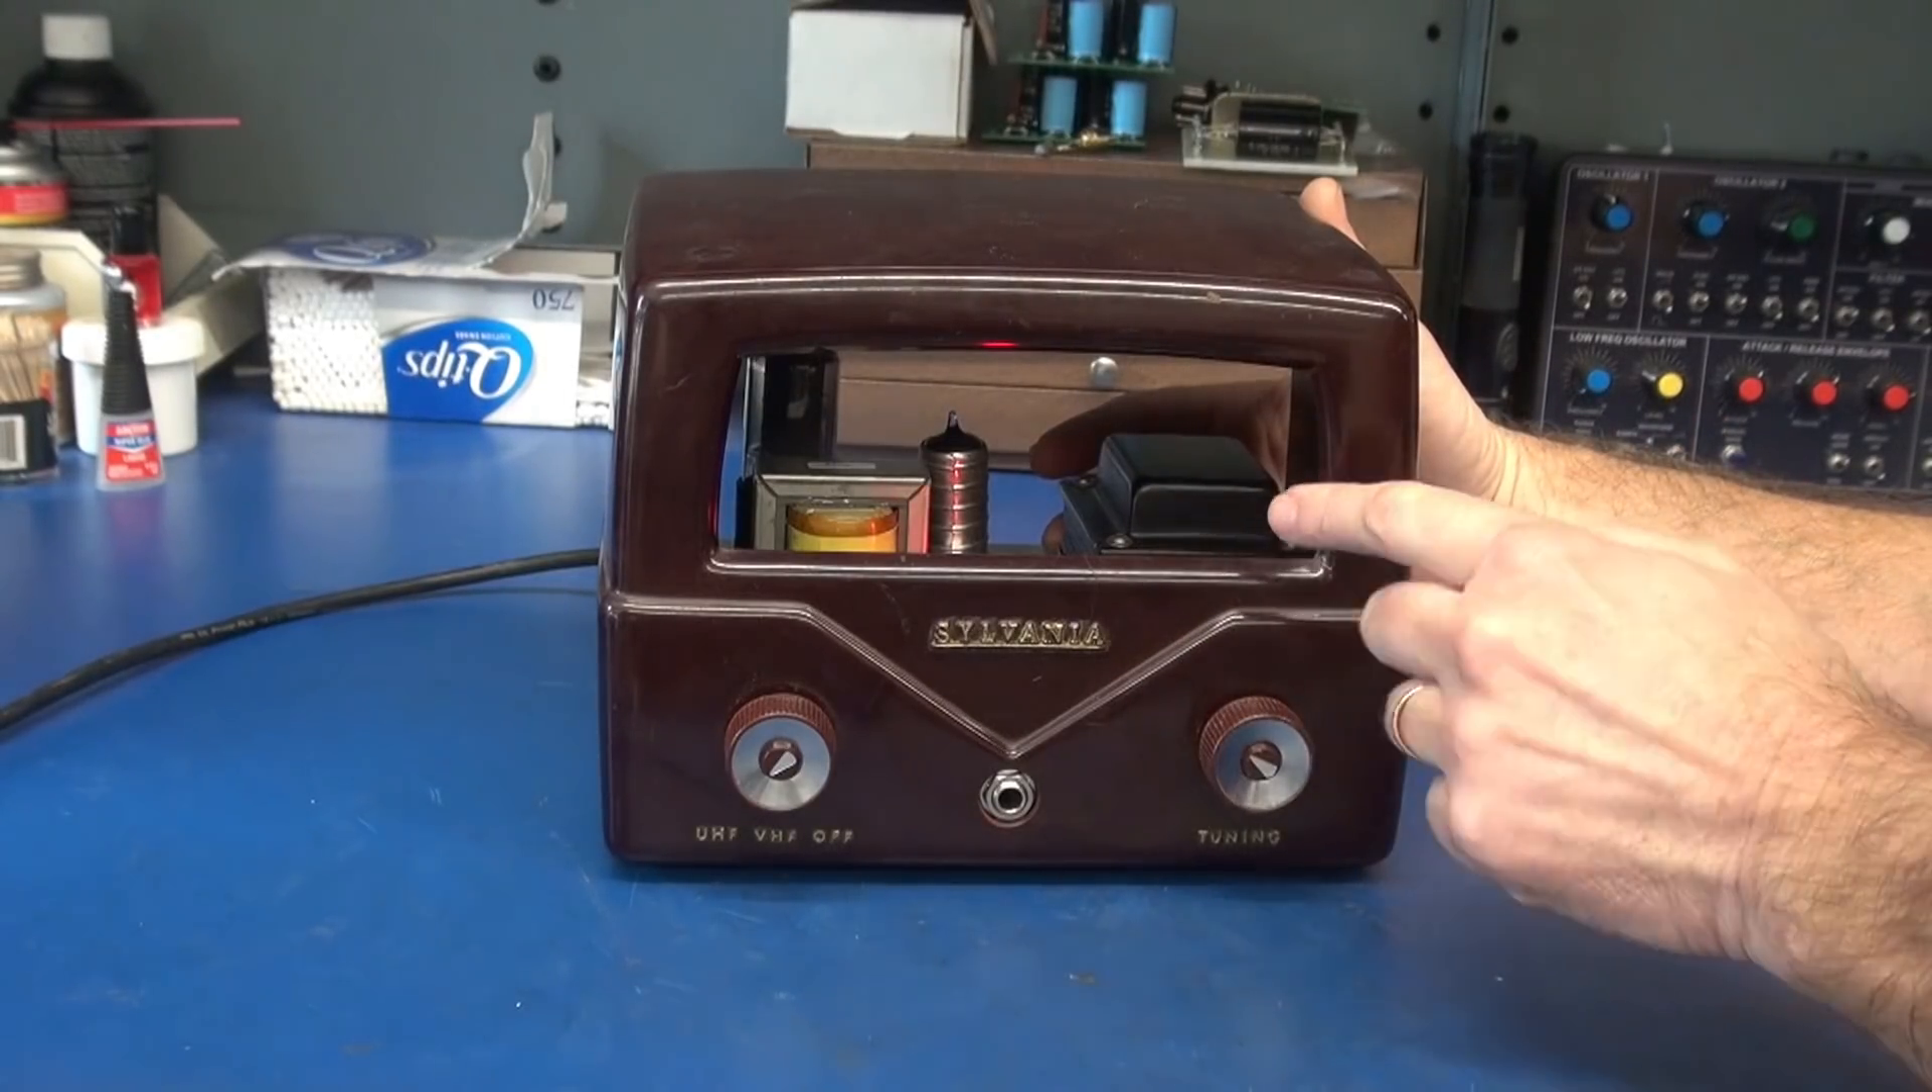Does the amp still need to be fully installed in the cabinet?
No.